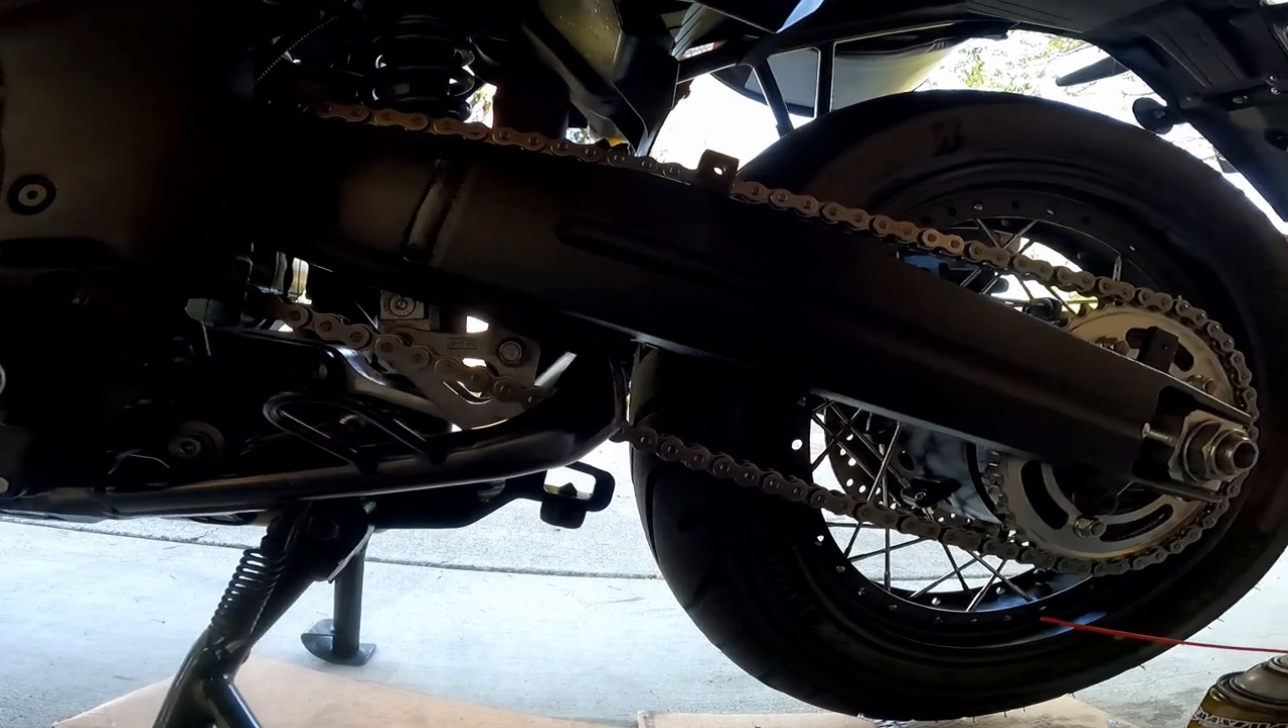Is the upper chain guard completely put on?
No.